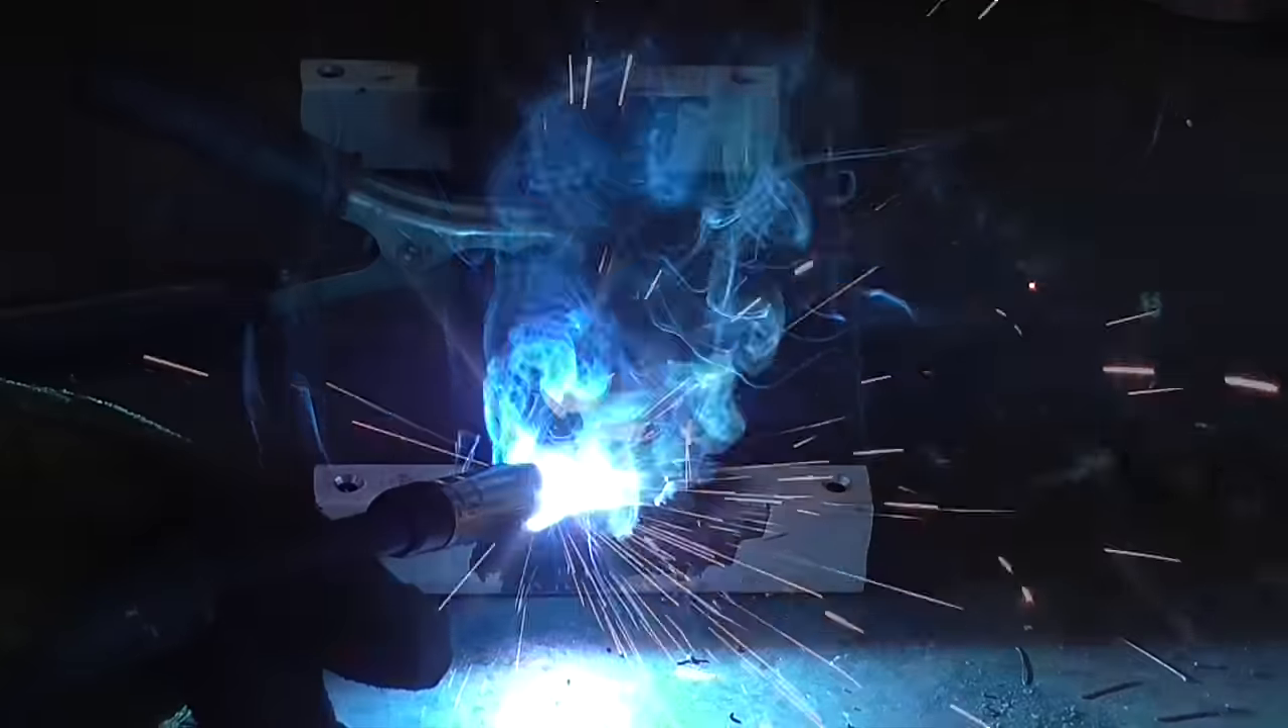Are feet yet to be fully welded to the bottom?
Yes.